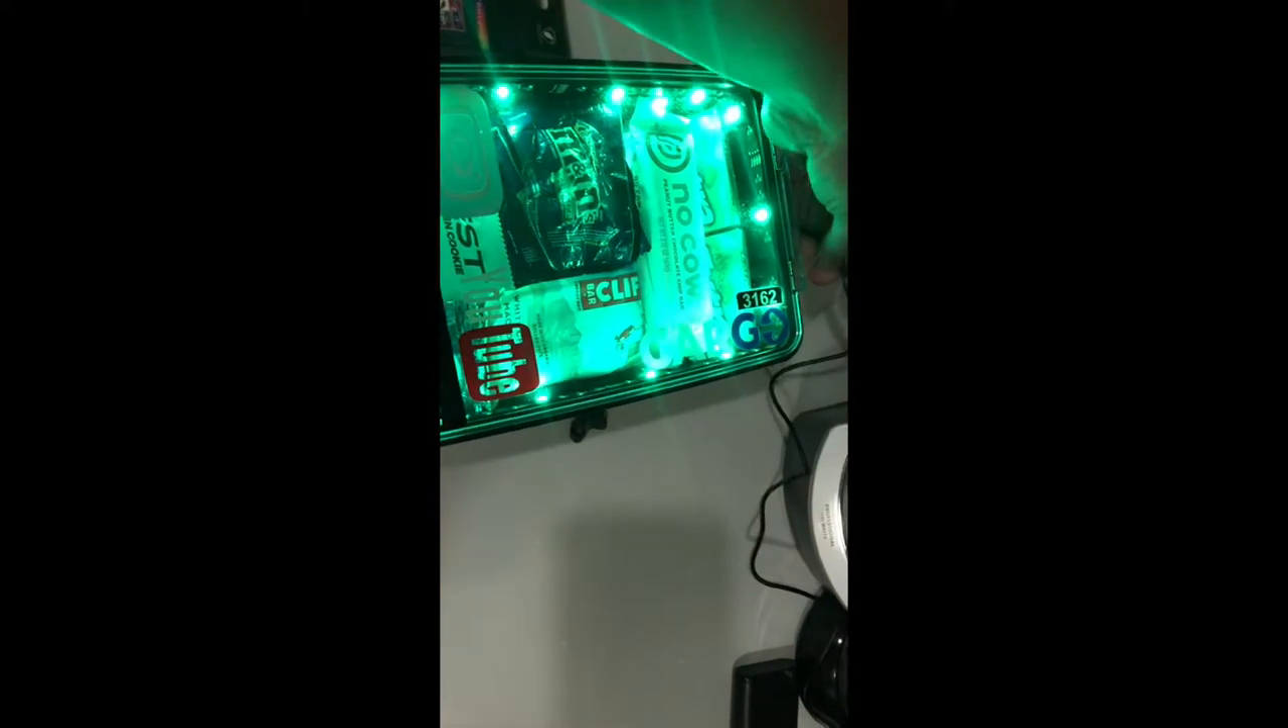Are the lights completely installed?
Yes.